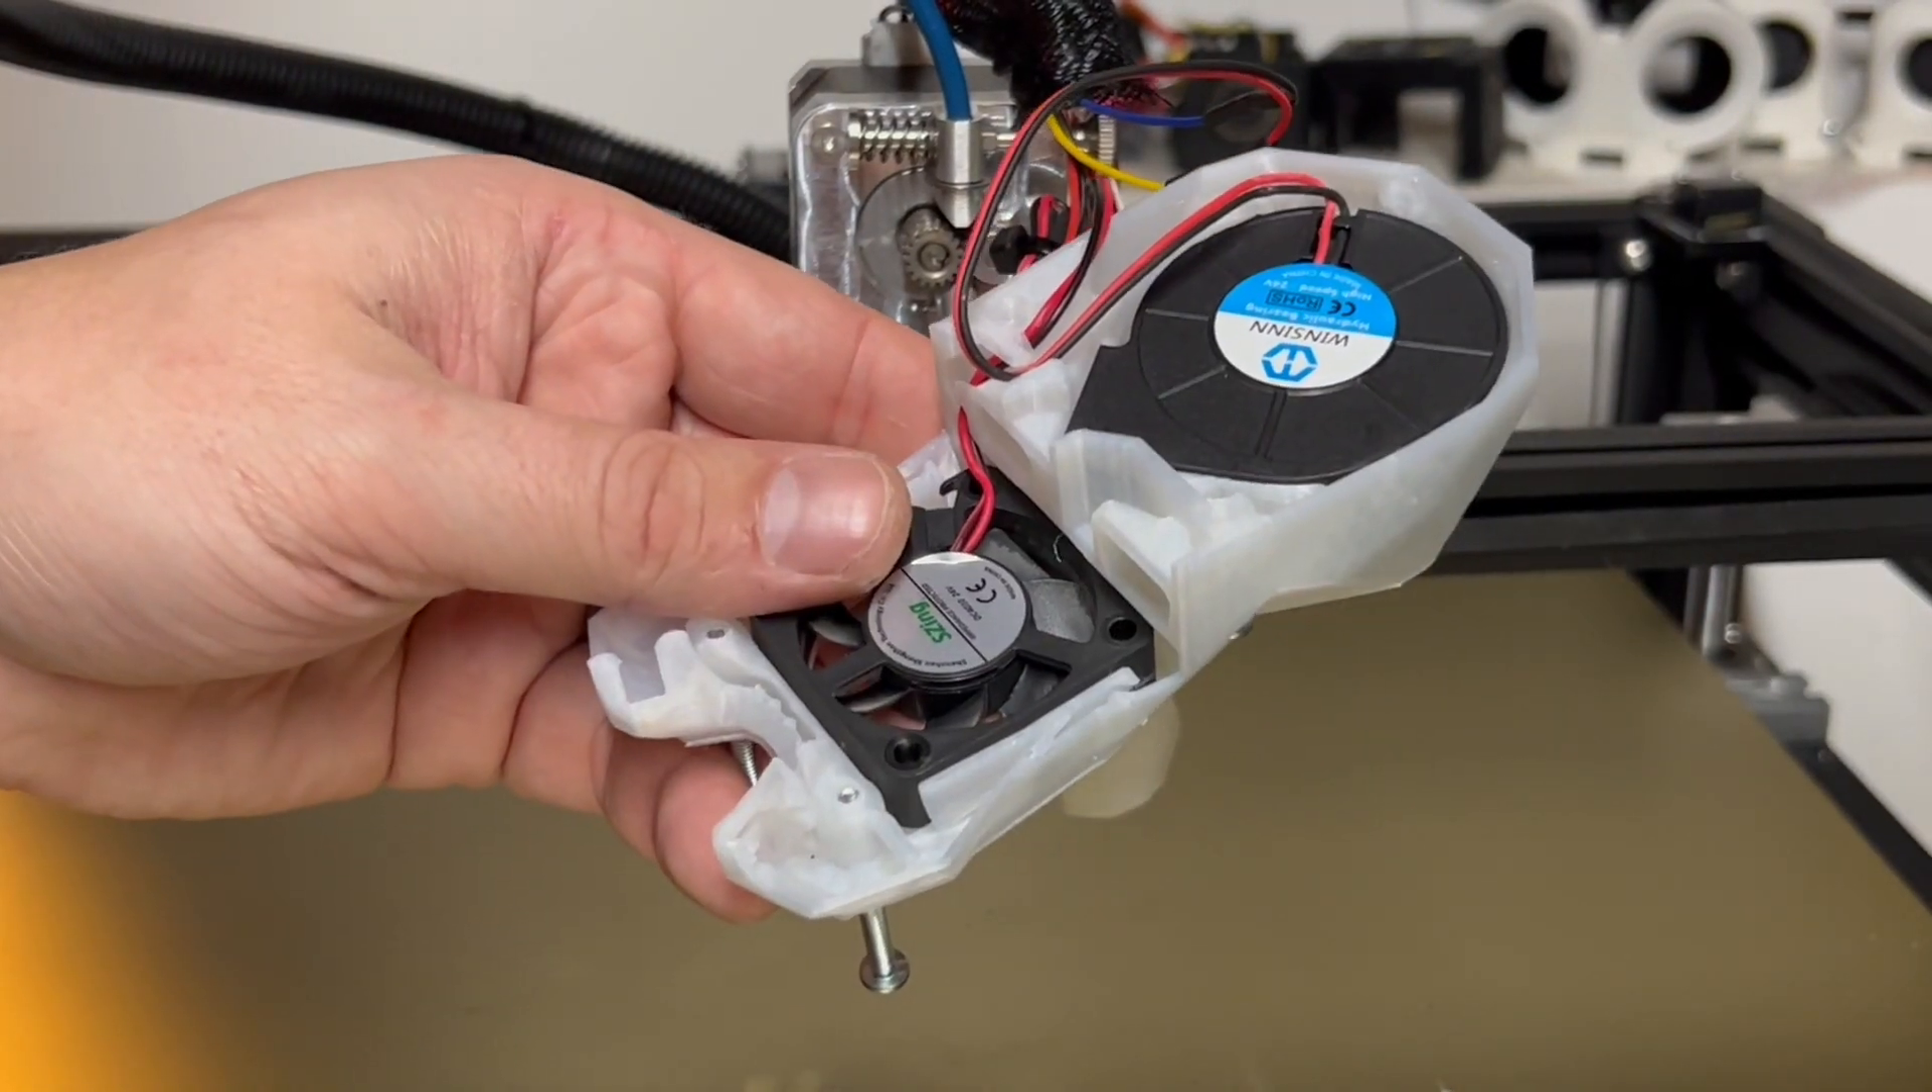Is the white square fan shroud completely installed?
No.